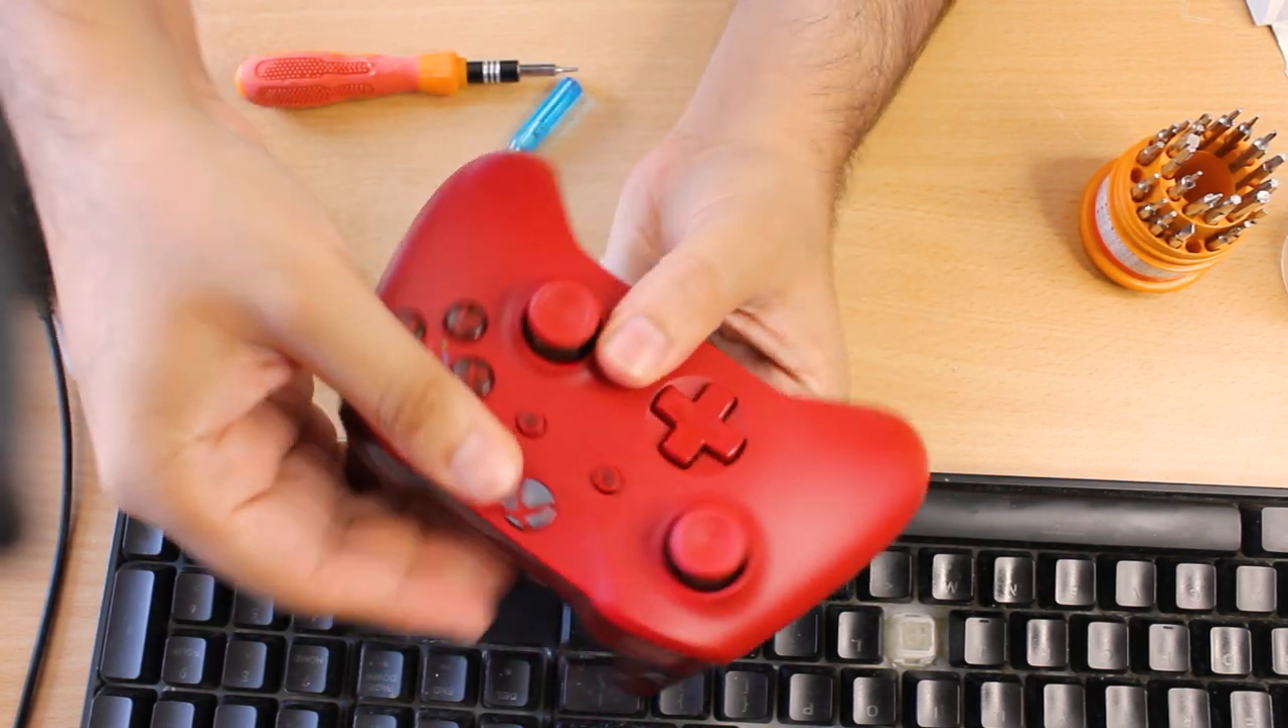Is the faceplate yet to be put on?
No.